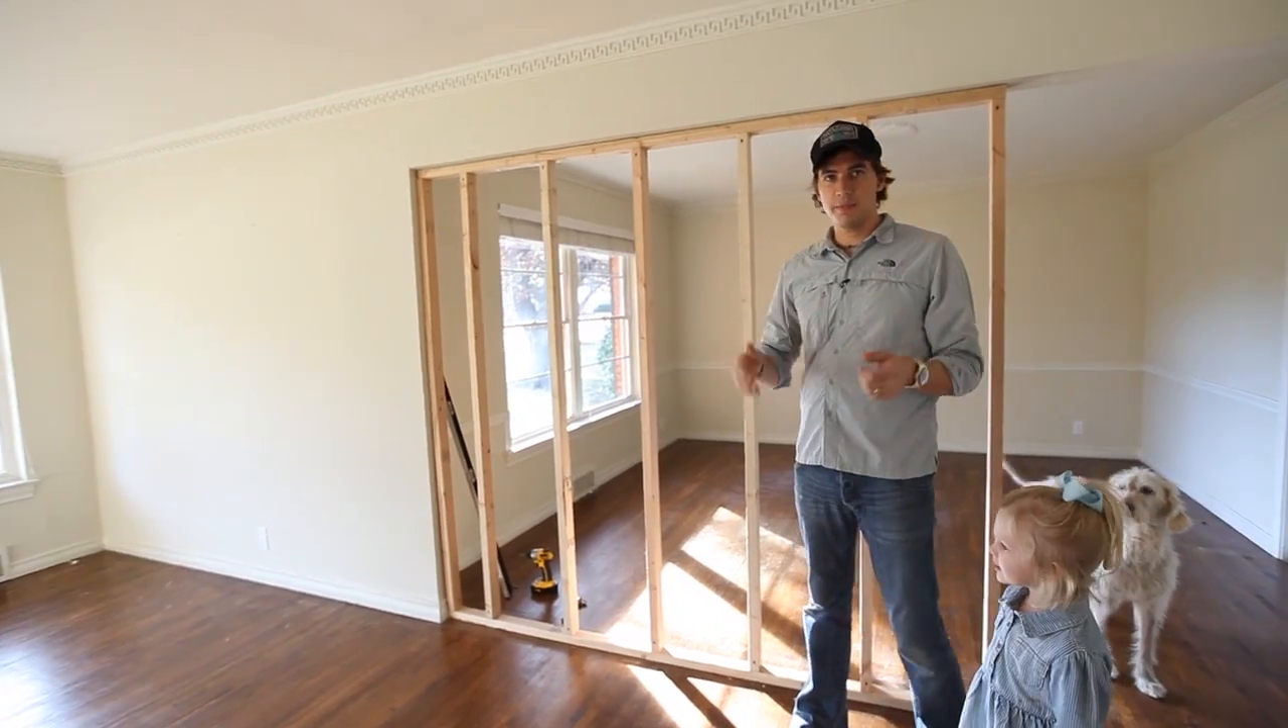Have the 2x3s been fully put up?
Yes.